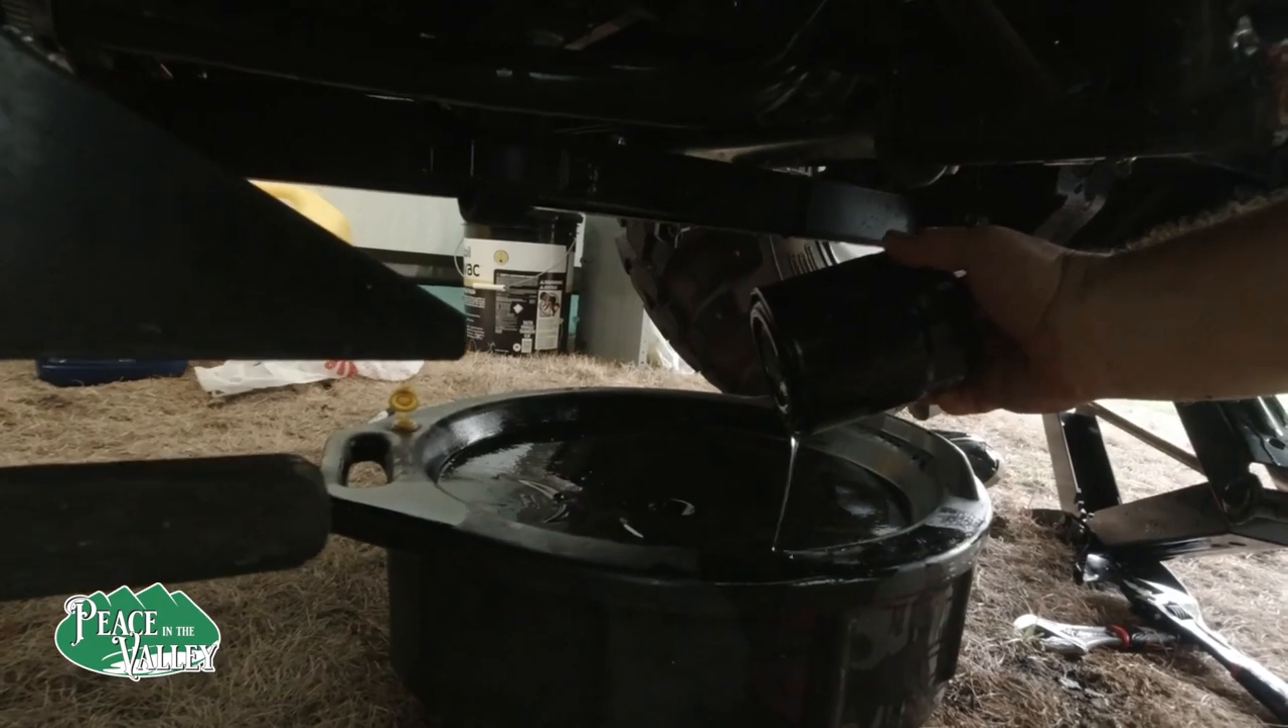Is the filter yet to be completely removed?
No.